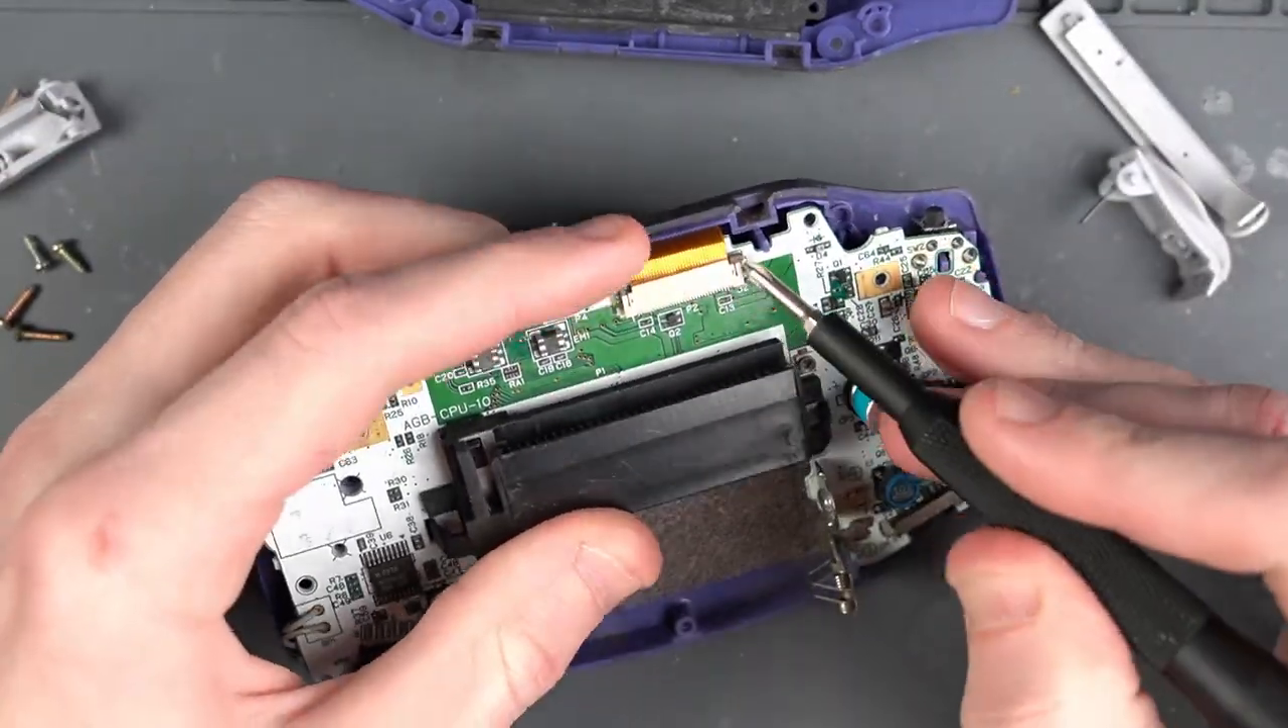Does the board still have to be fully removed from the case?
Yes.